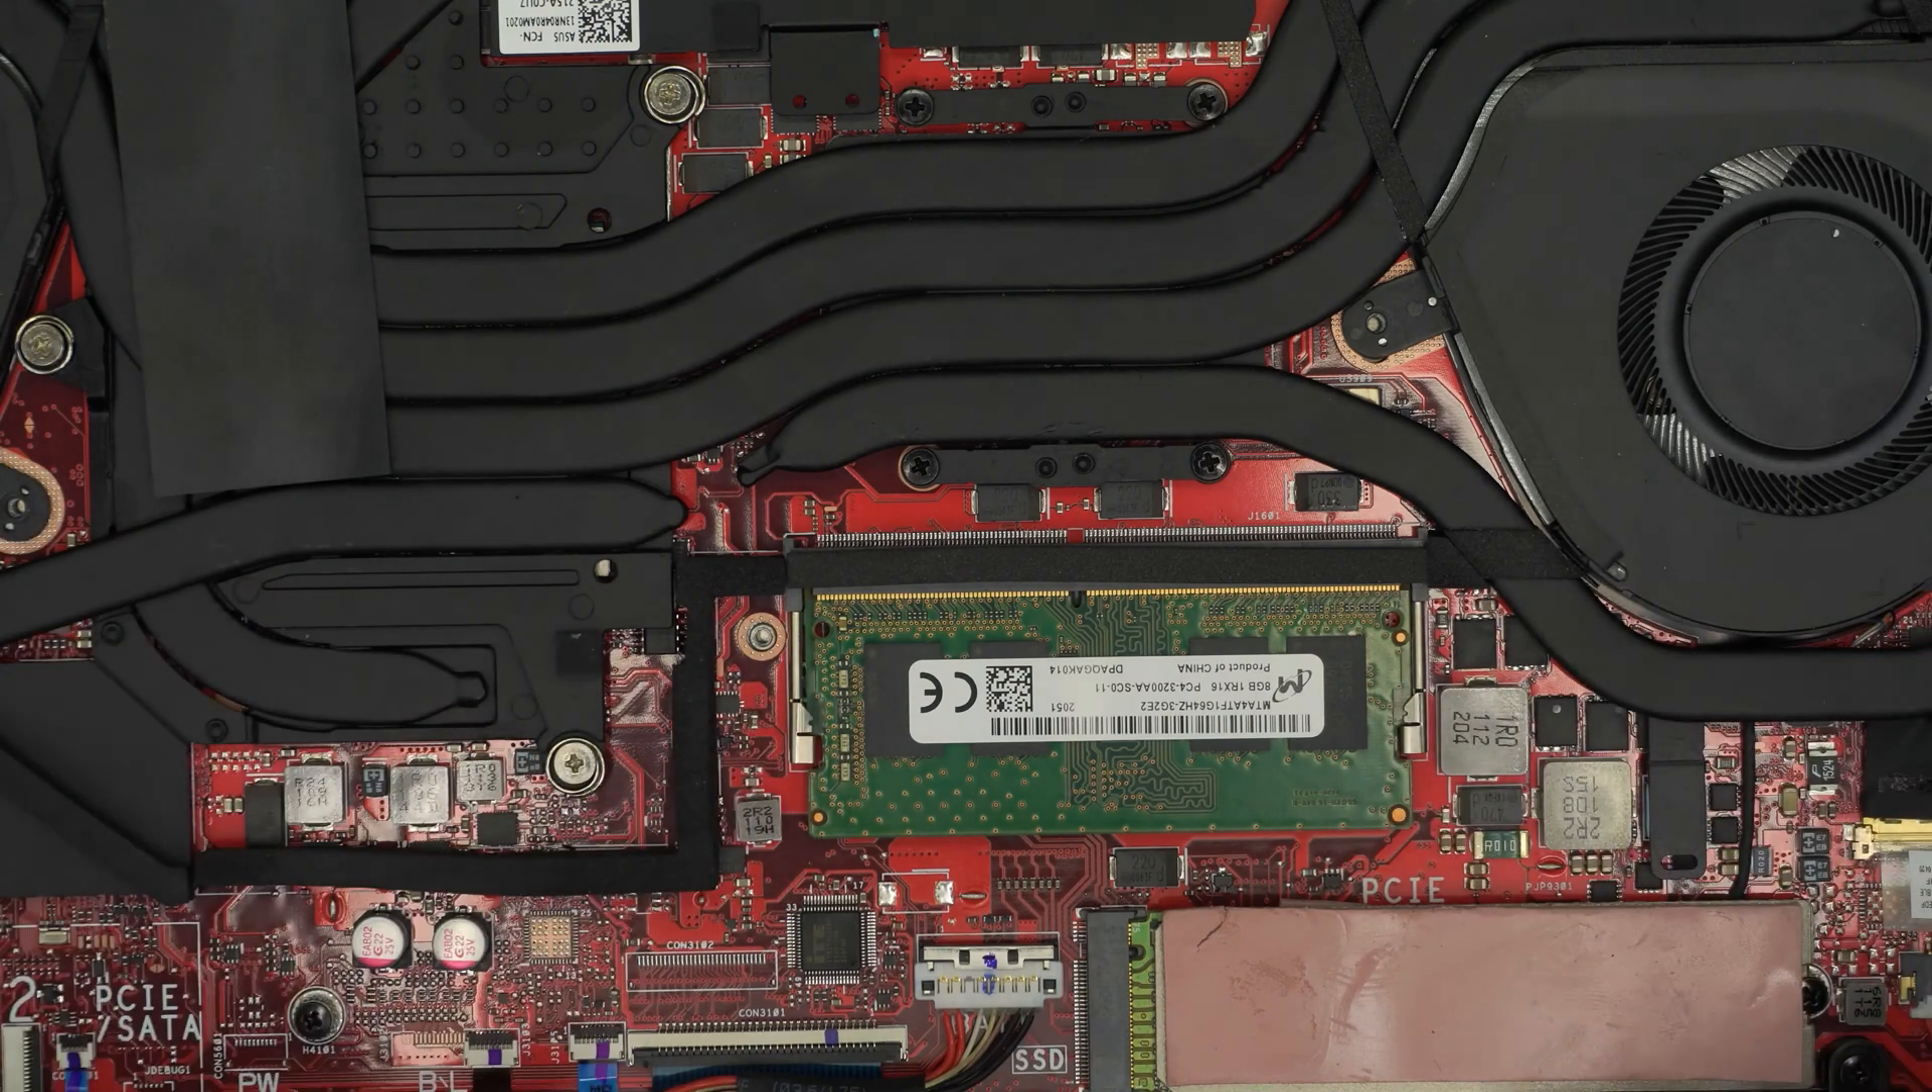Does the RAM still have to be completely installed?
No.